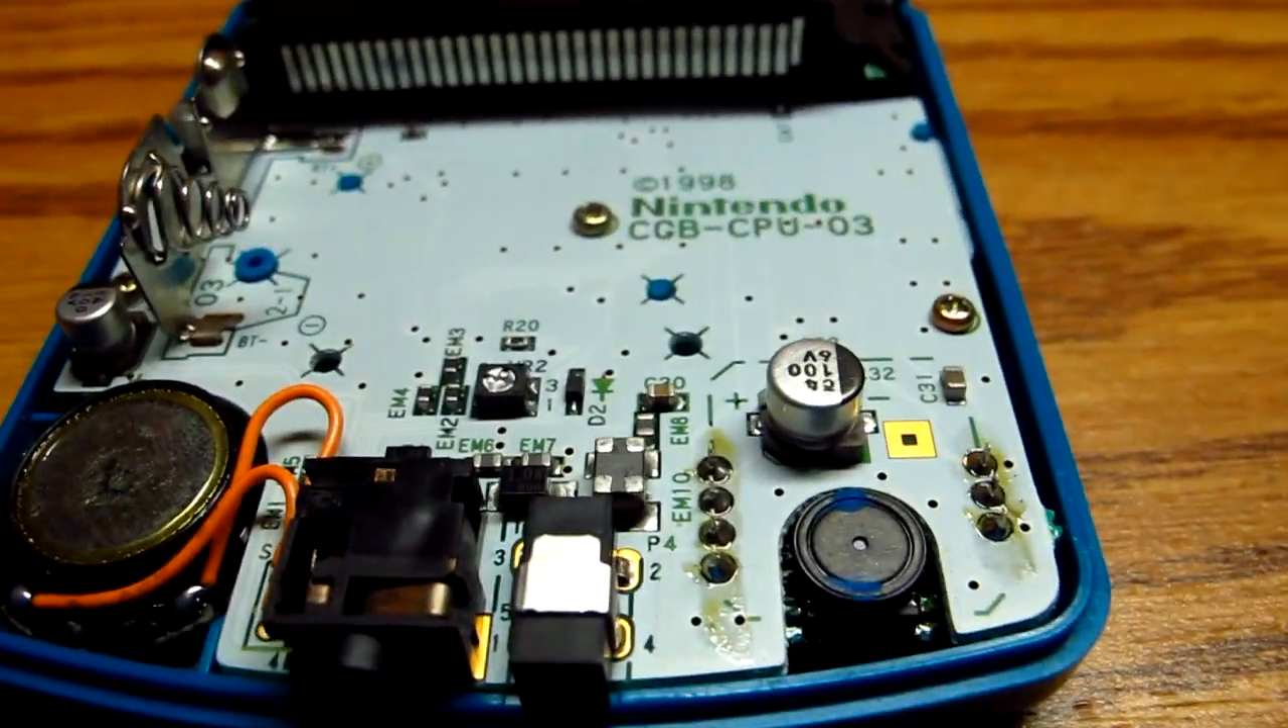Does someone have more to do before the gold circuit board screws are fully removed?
Yes.